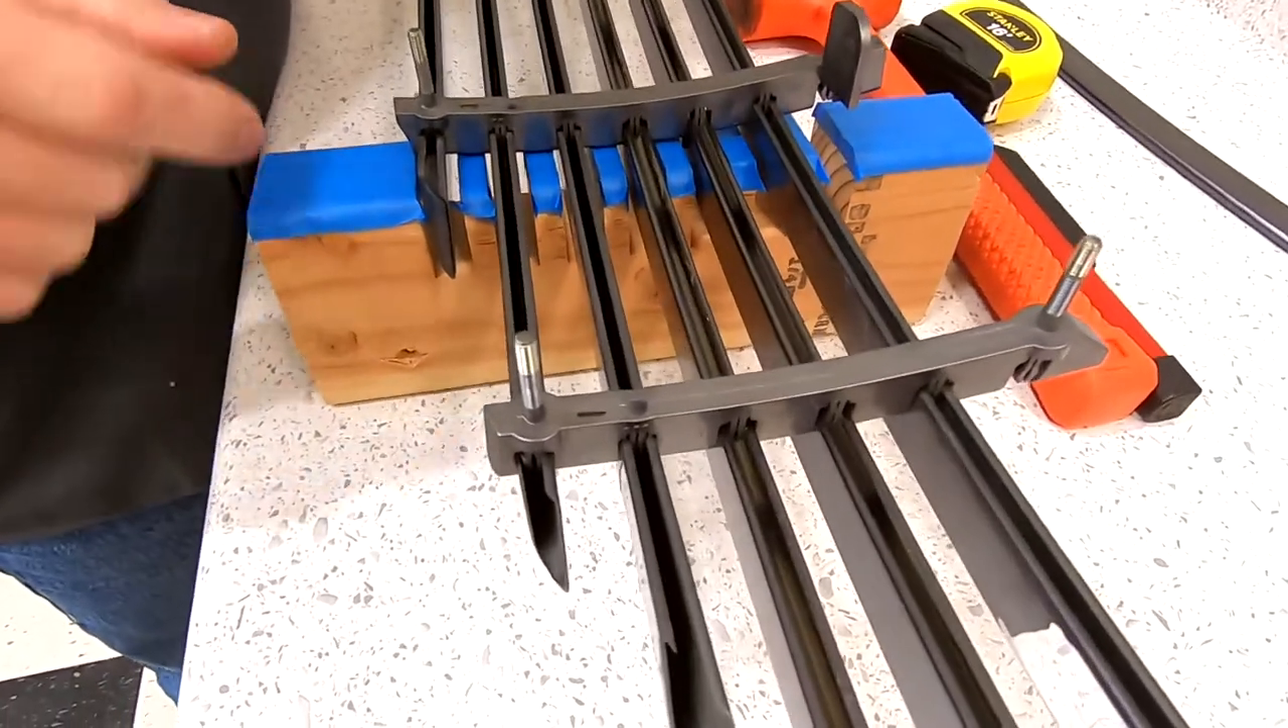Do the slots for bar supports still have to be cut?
No.